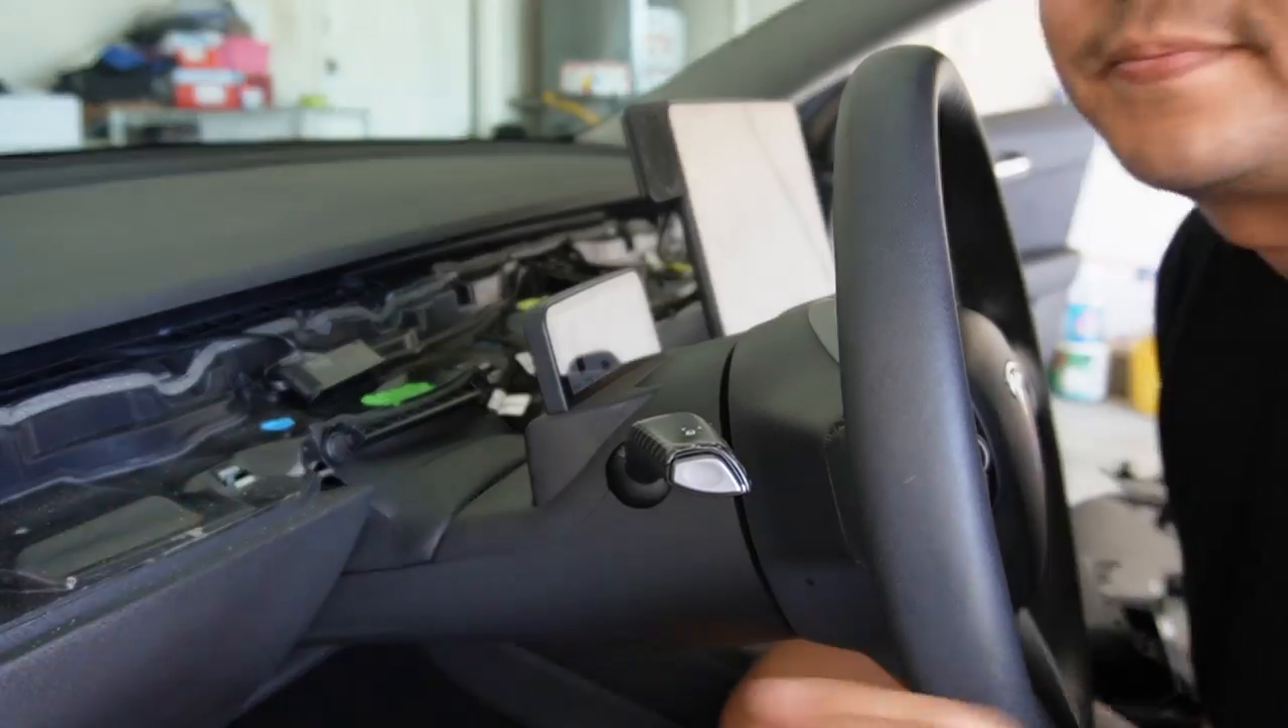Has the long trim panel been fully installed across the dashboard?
No.